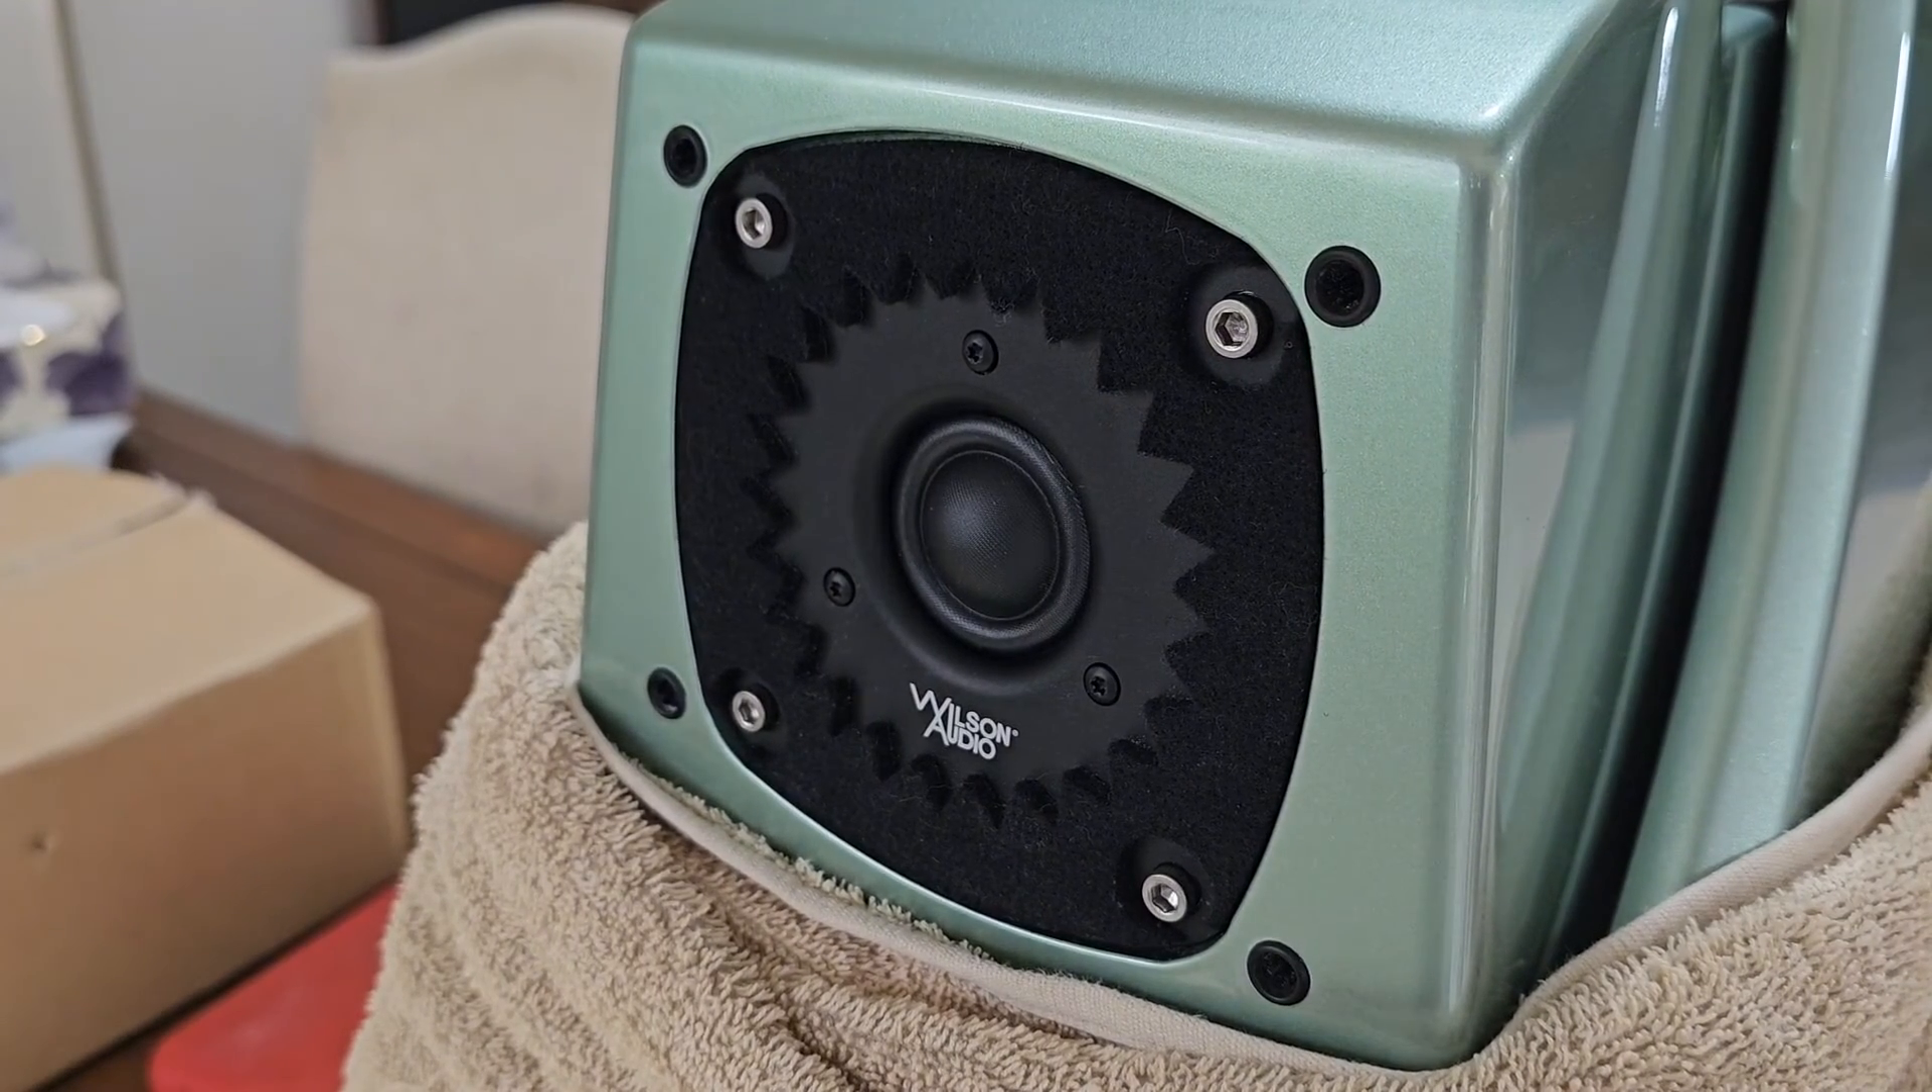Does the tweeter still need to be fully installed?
No.